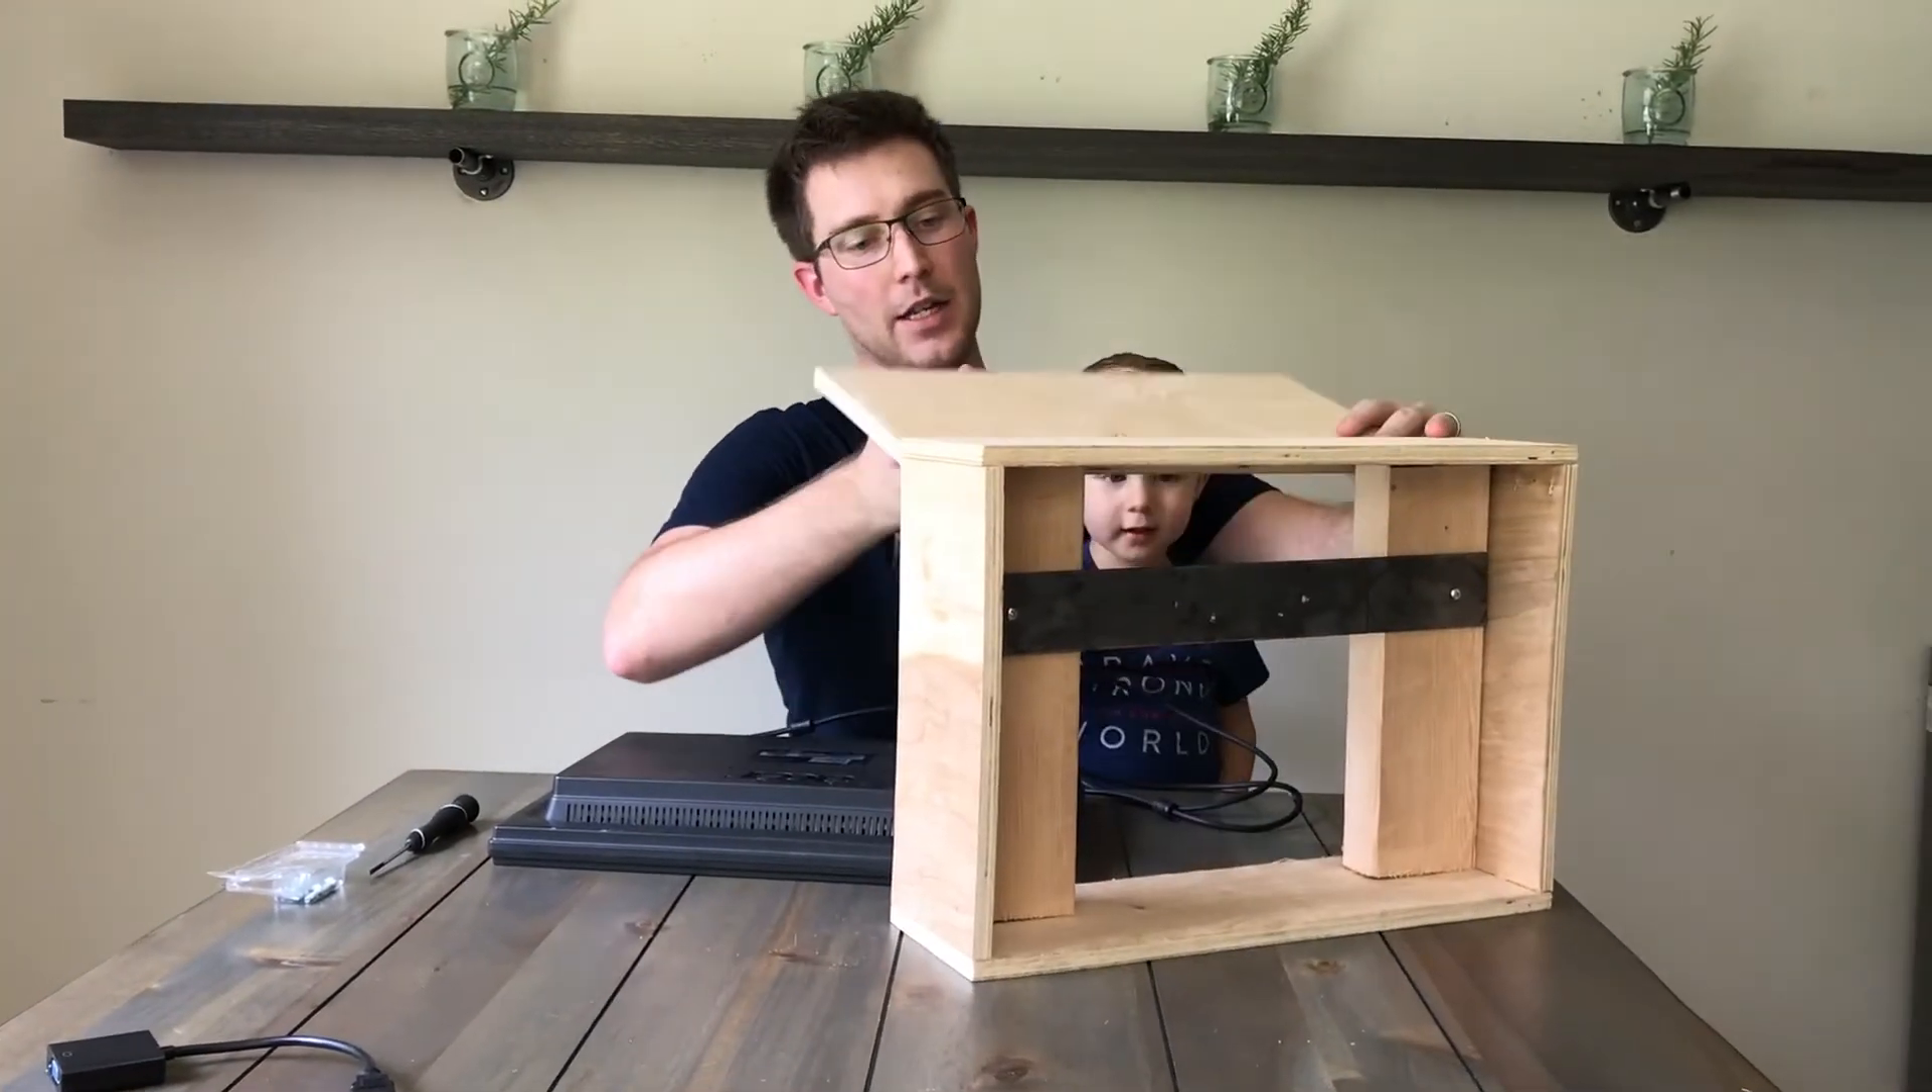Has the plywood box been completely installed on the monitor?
No.